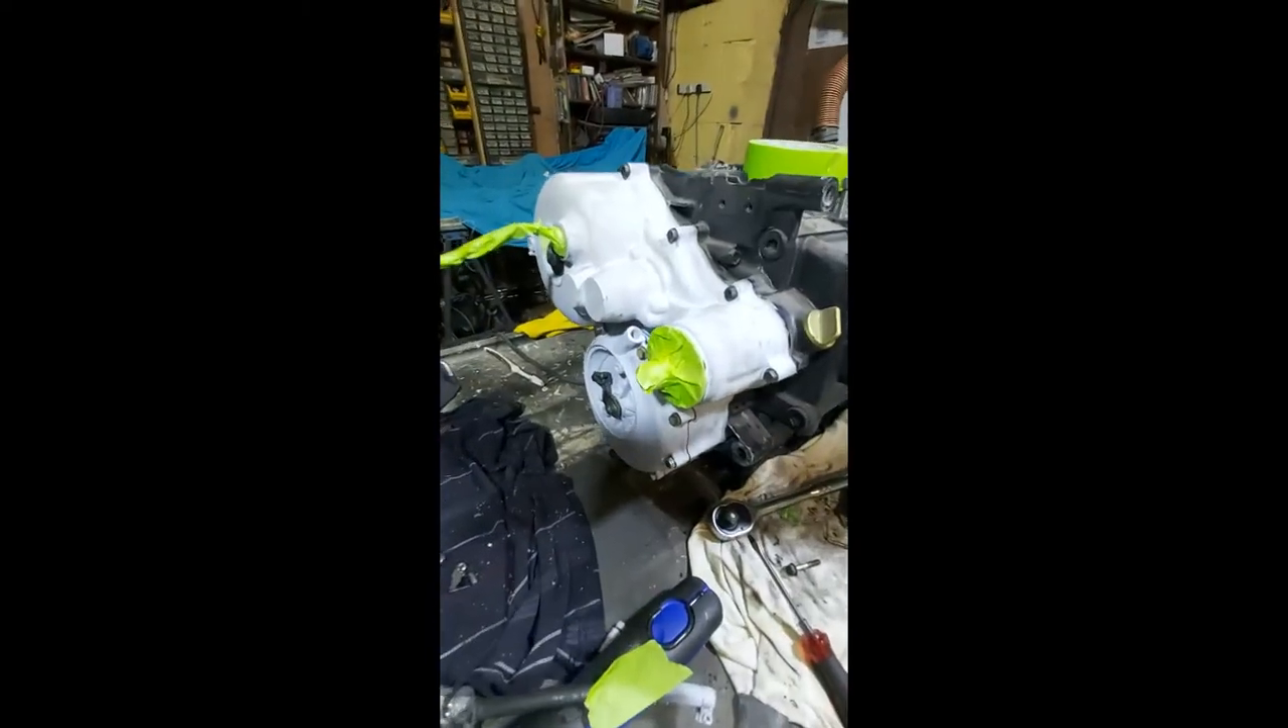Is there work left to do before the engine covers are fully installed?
No.